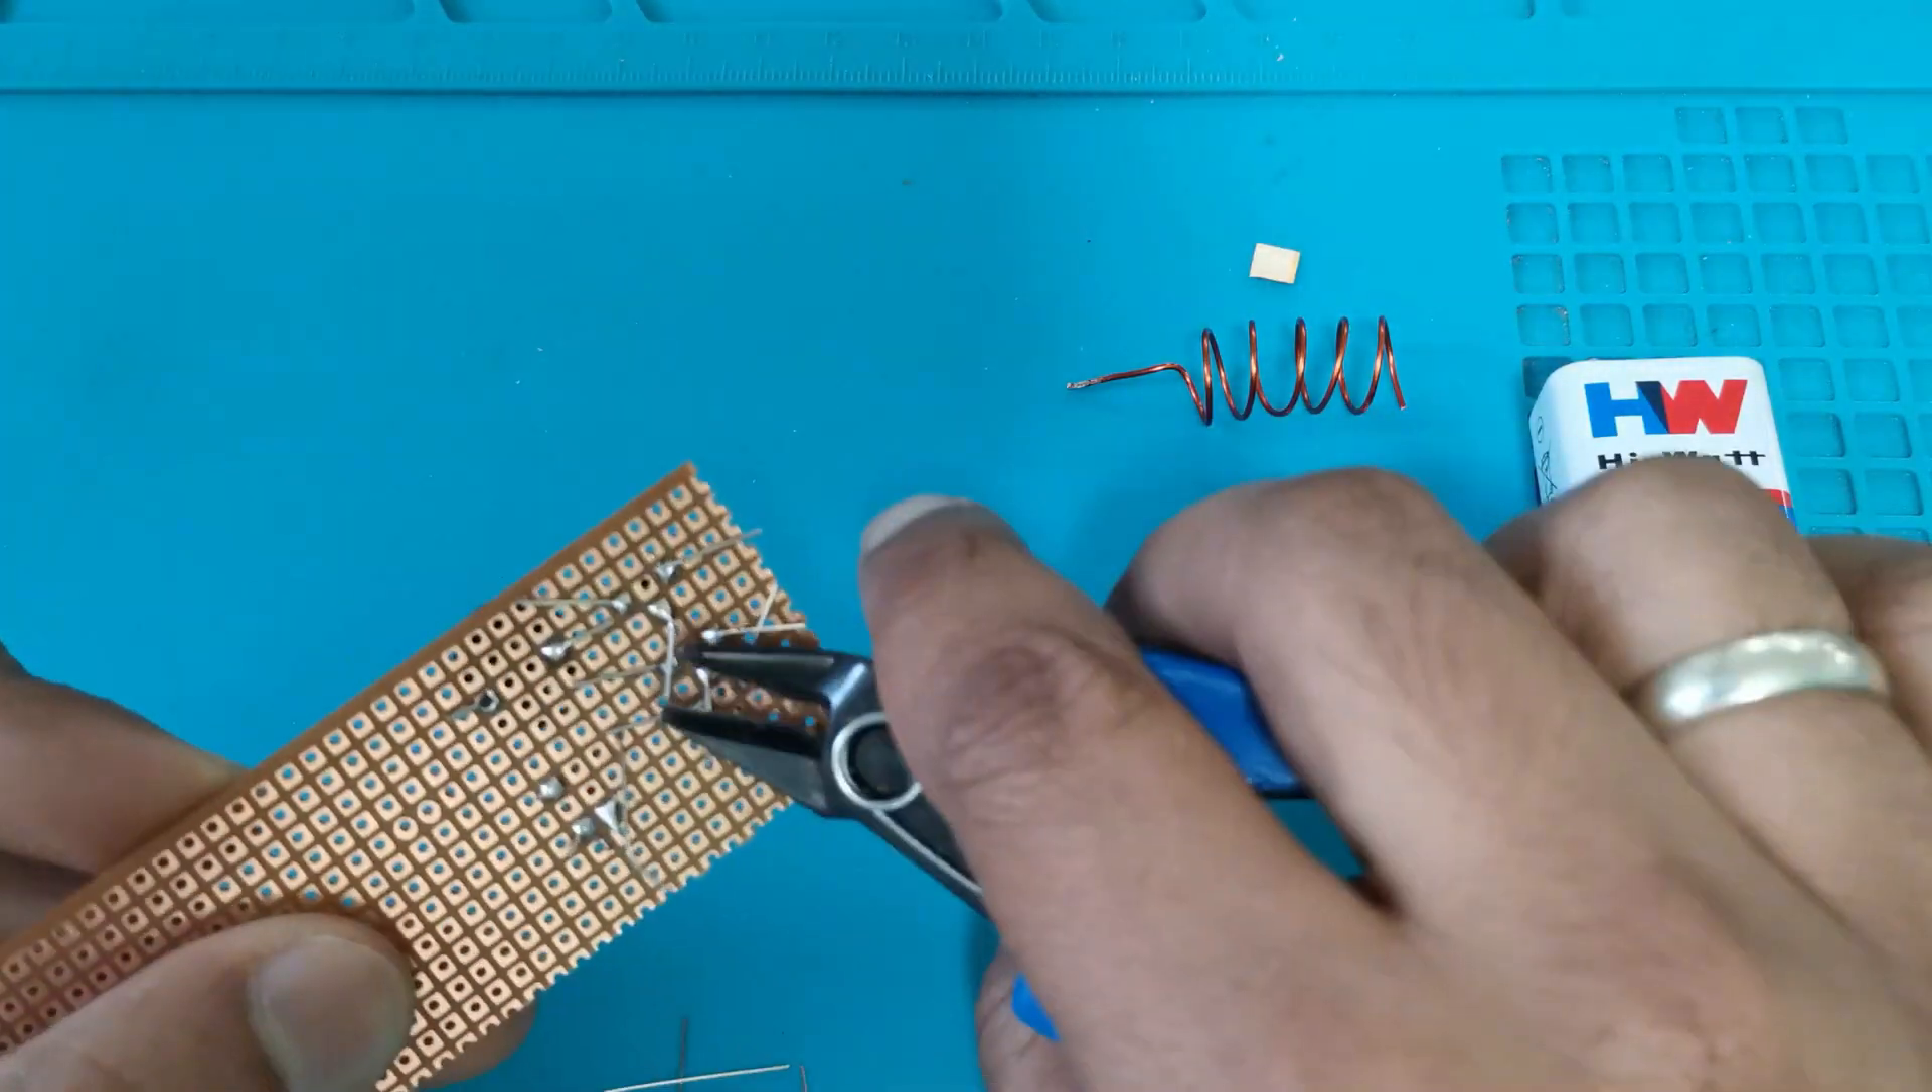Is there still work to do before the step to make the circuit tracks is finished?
Yes.